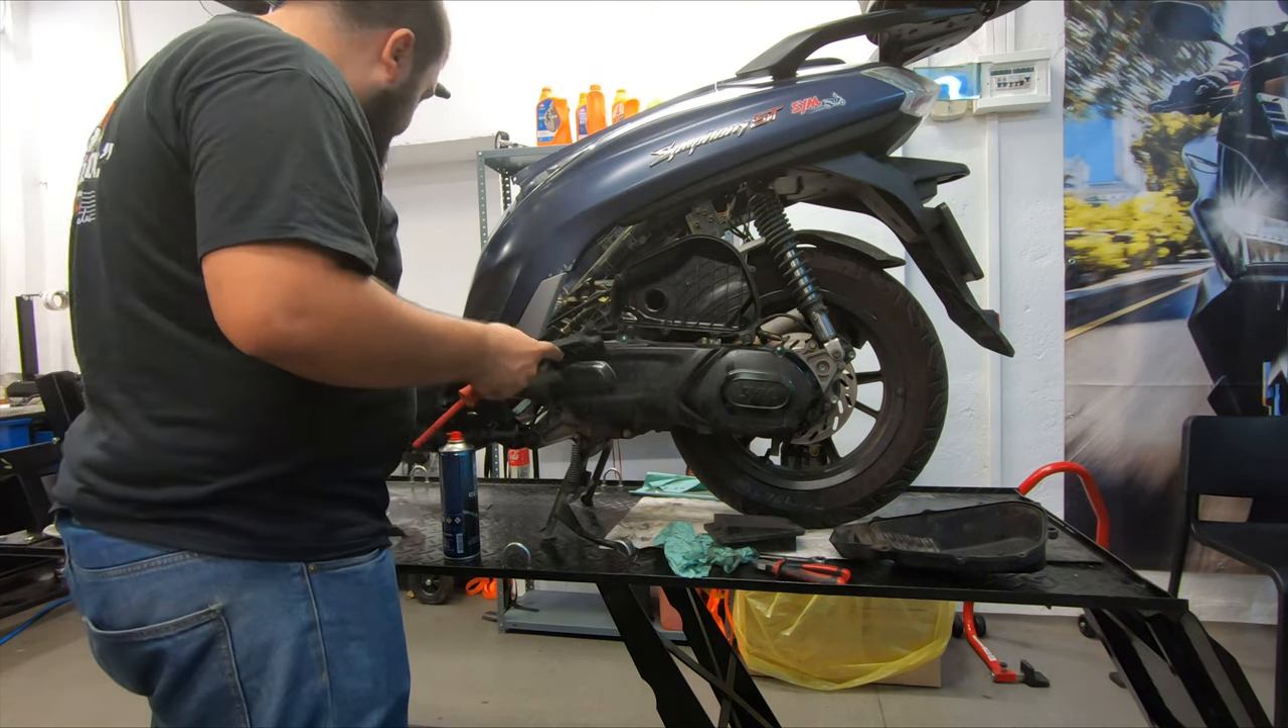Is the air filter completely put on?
No.